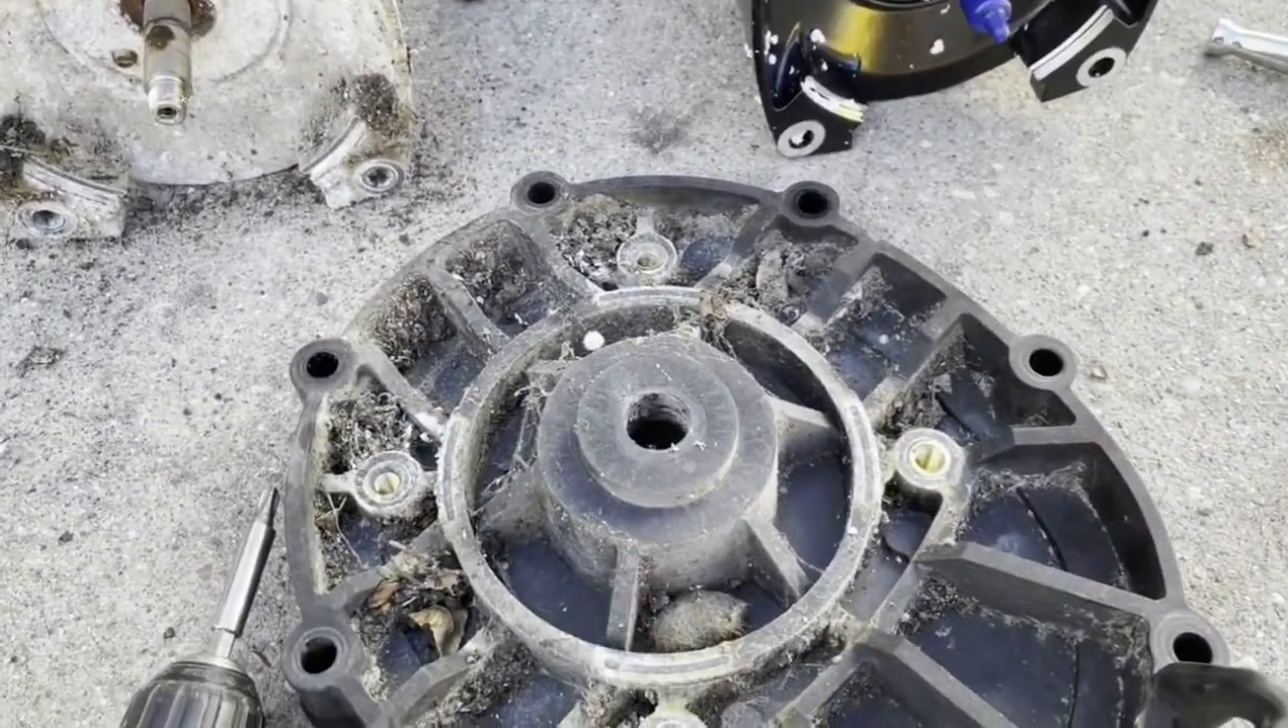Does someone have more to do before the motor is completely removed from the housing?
No.